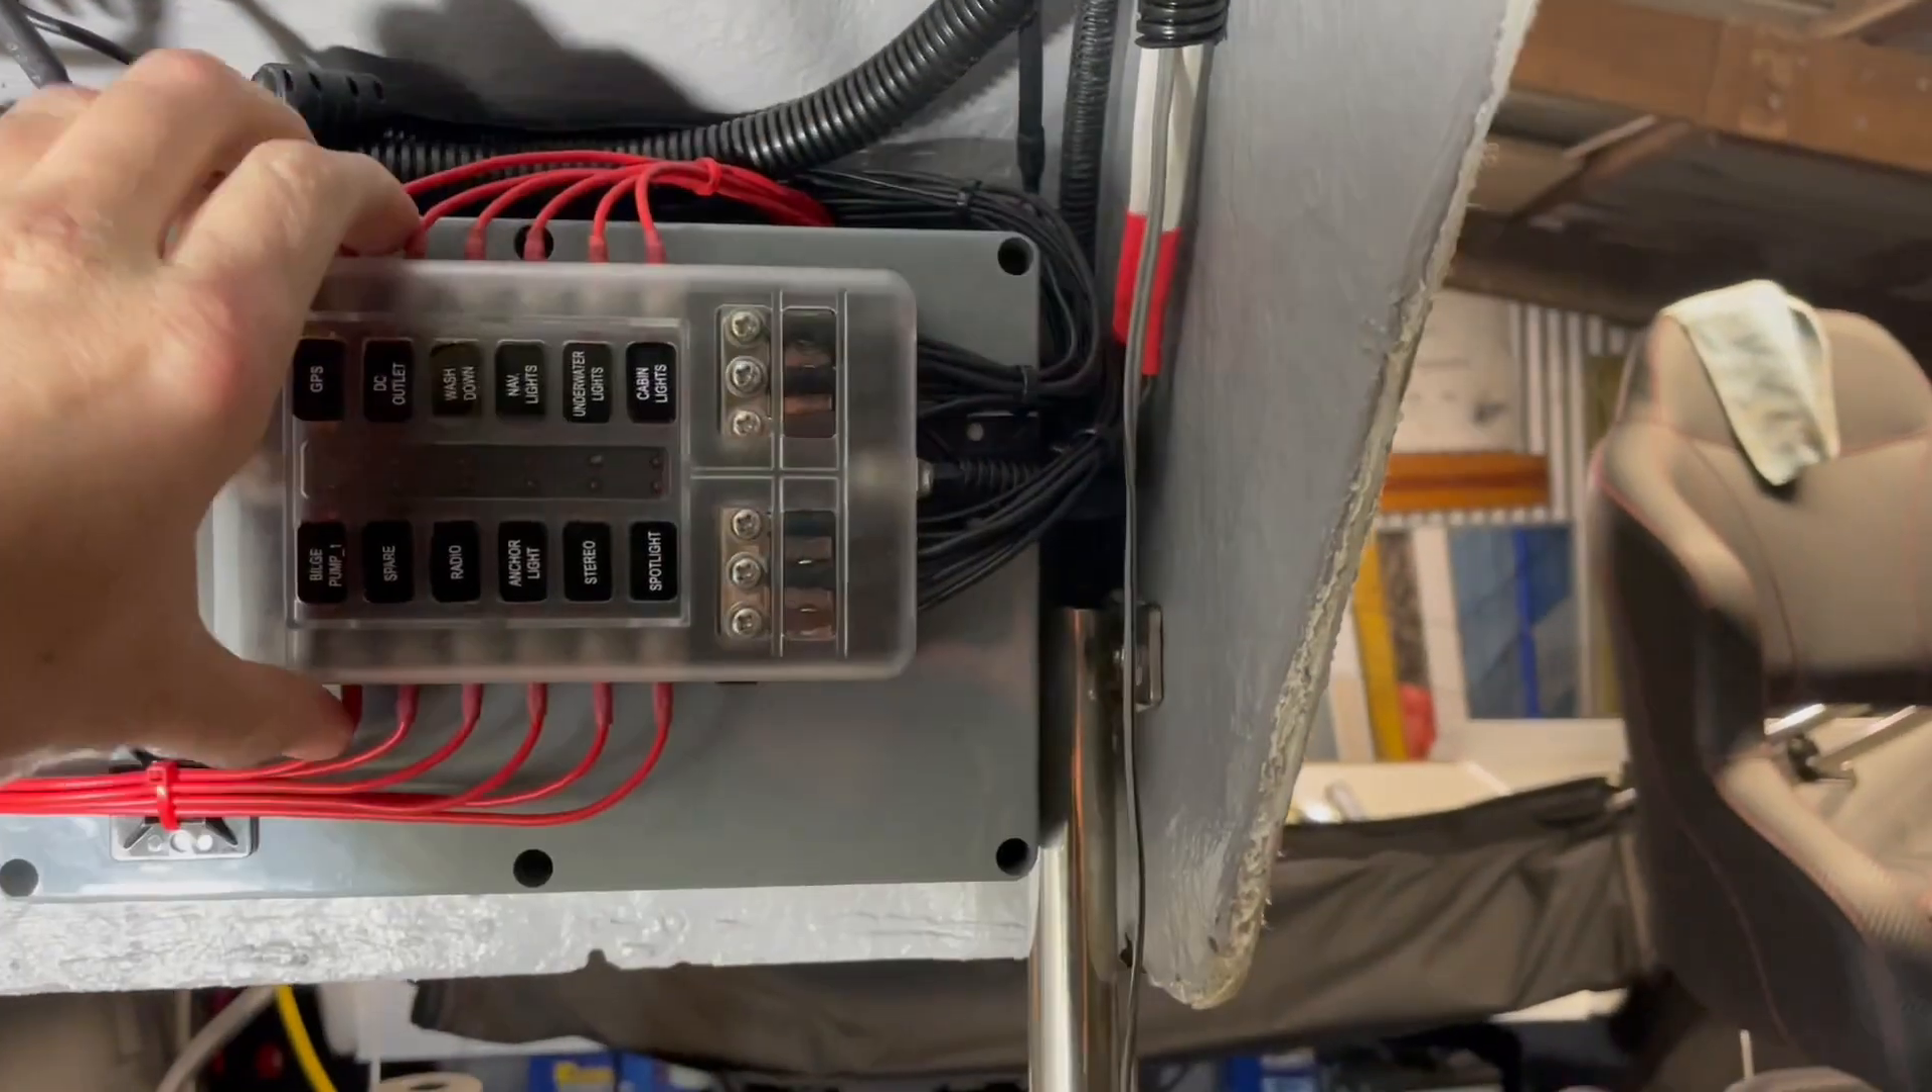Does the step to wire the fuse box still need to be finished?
No.